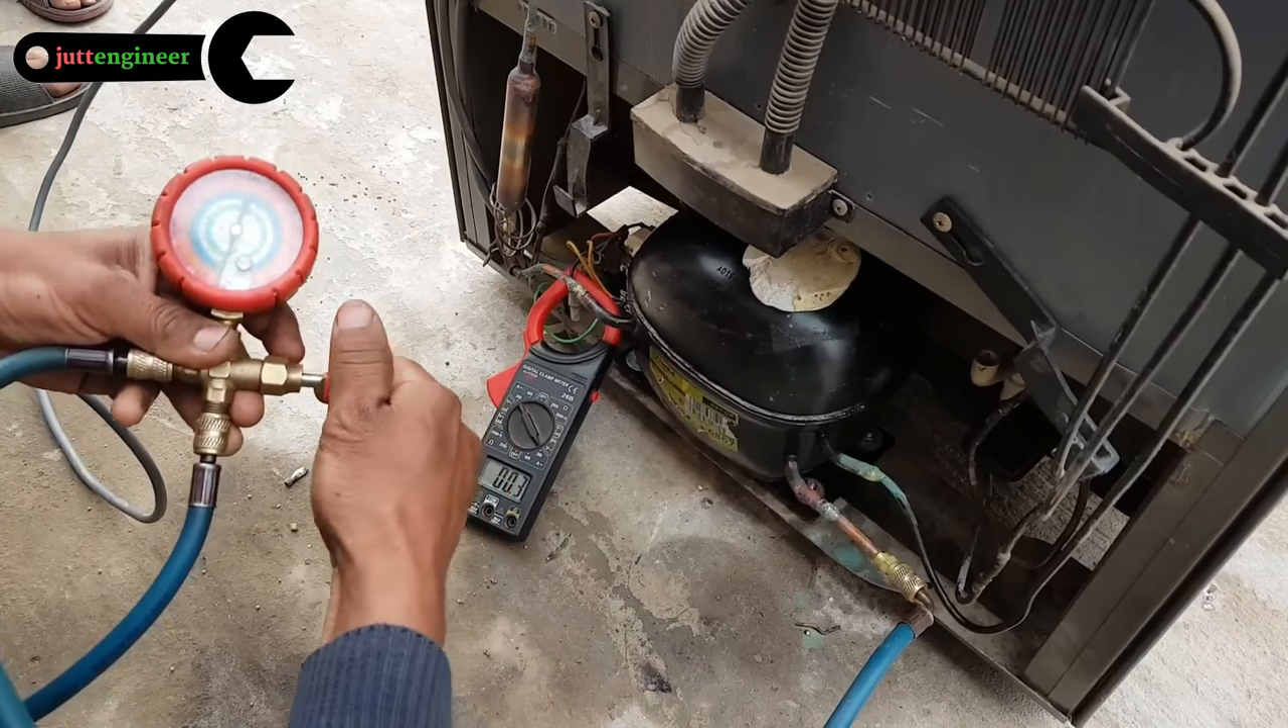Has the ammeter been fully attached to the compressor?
Yes.